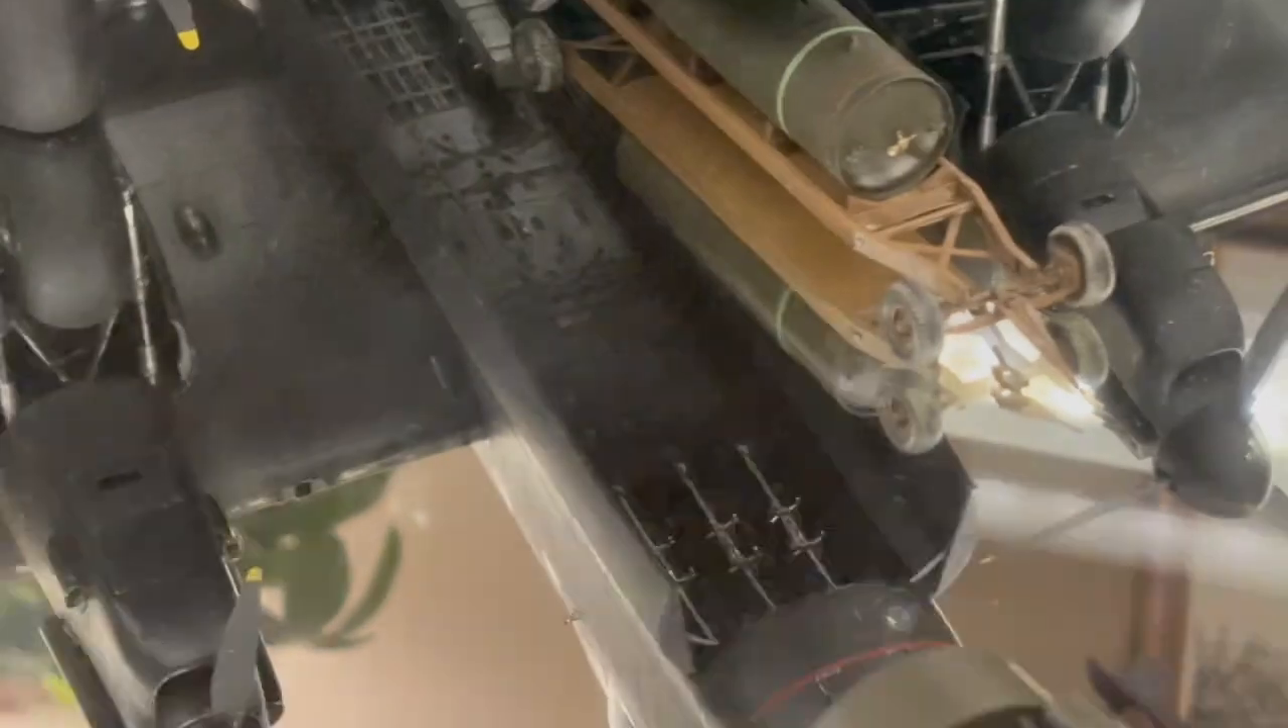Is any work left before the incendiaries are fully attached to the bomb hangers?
Yes.